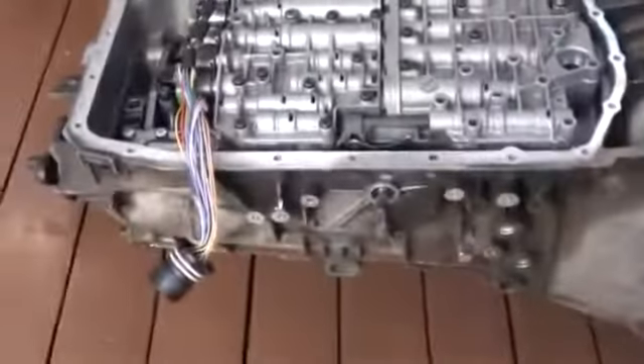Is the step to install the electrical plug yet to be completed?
Yes.